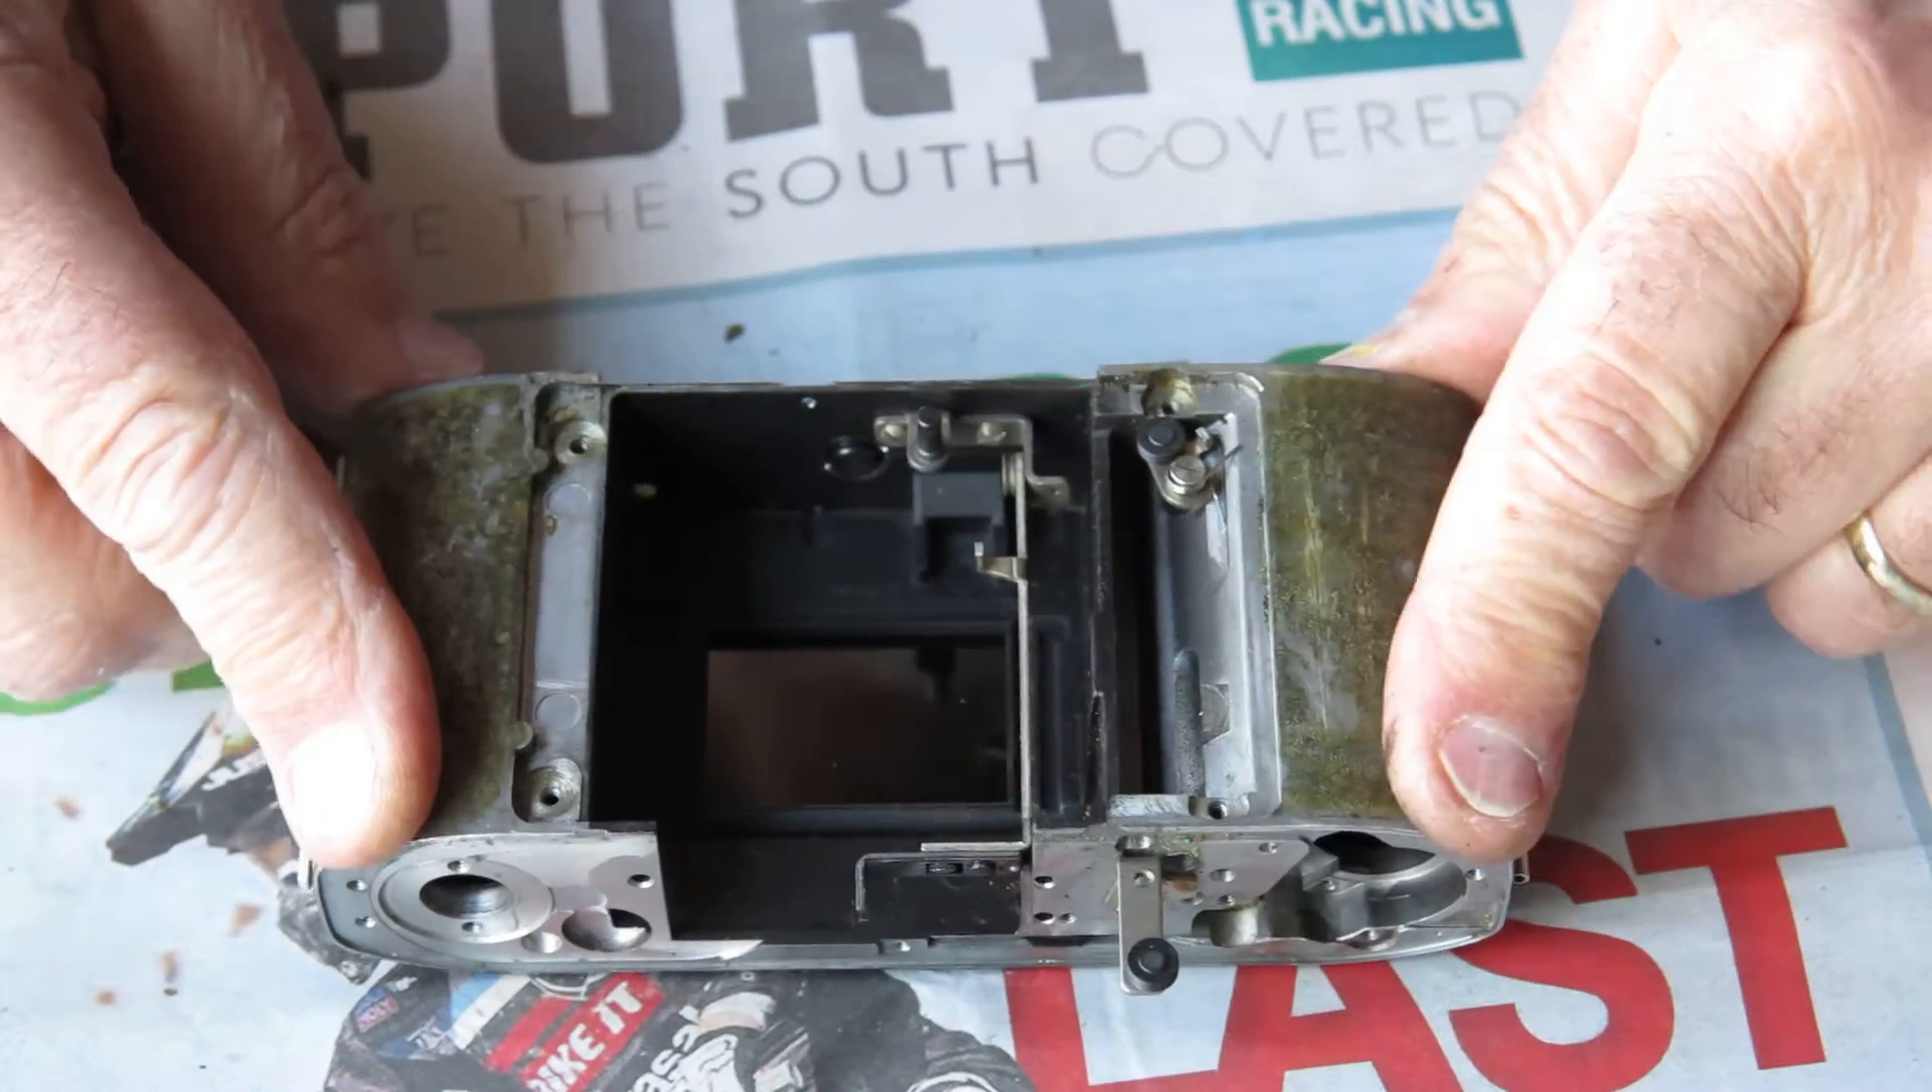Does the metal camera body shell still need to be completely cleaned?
Yes.